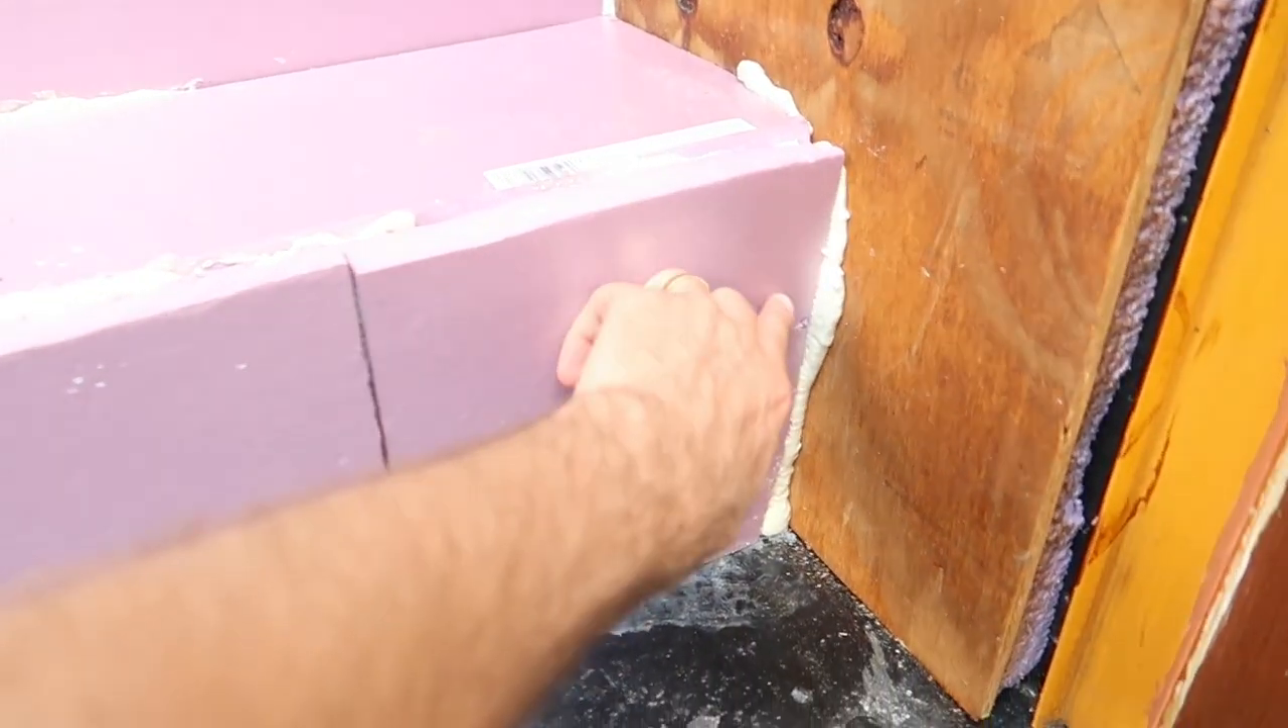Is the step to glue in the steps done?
Yes.